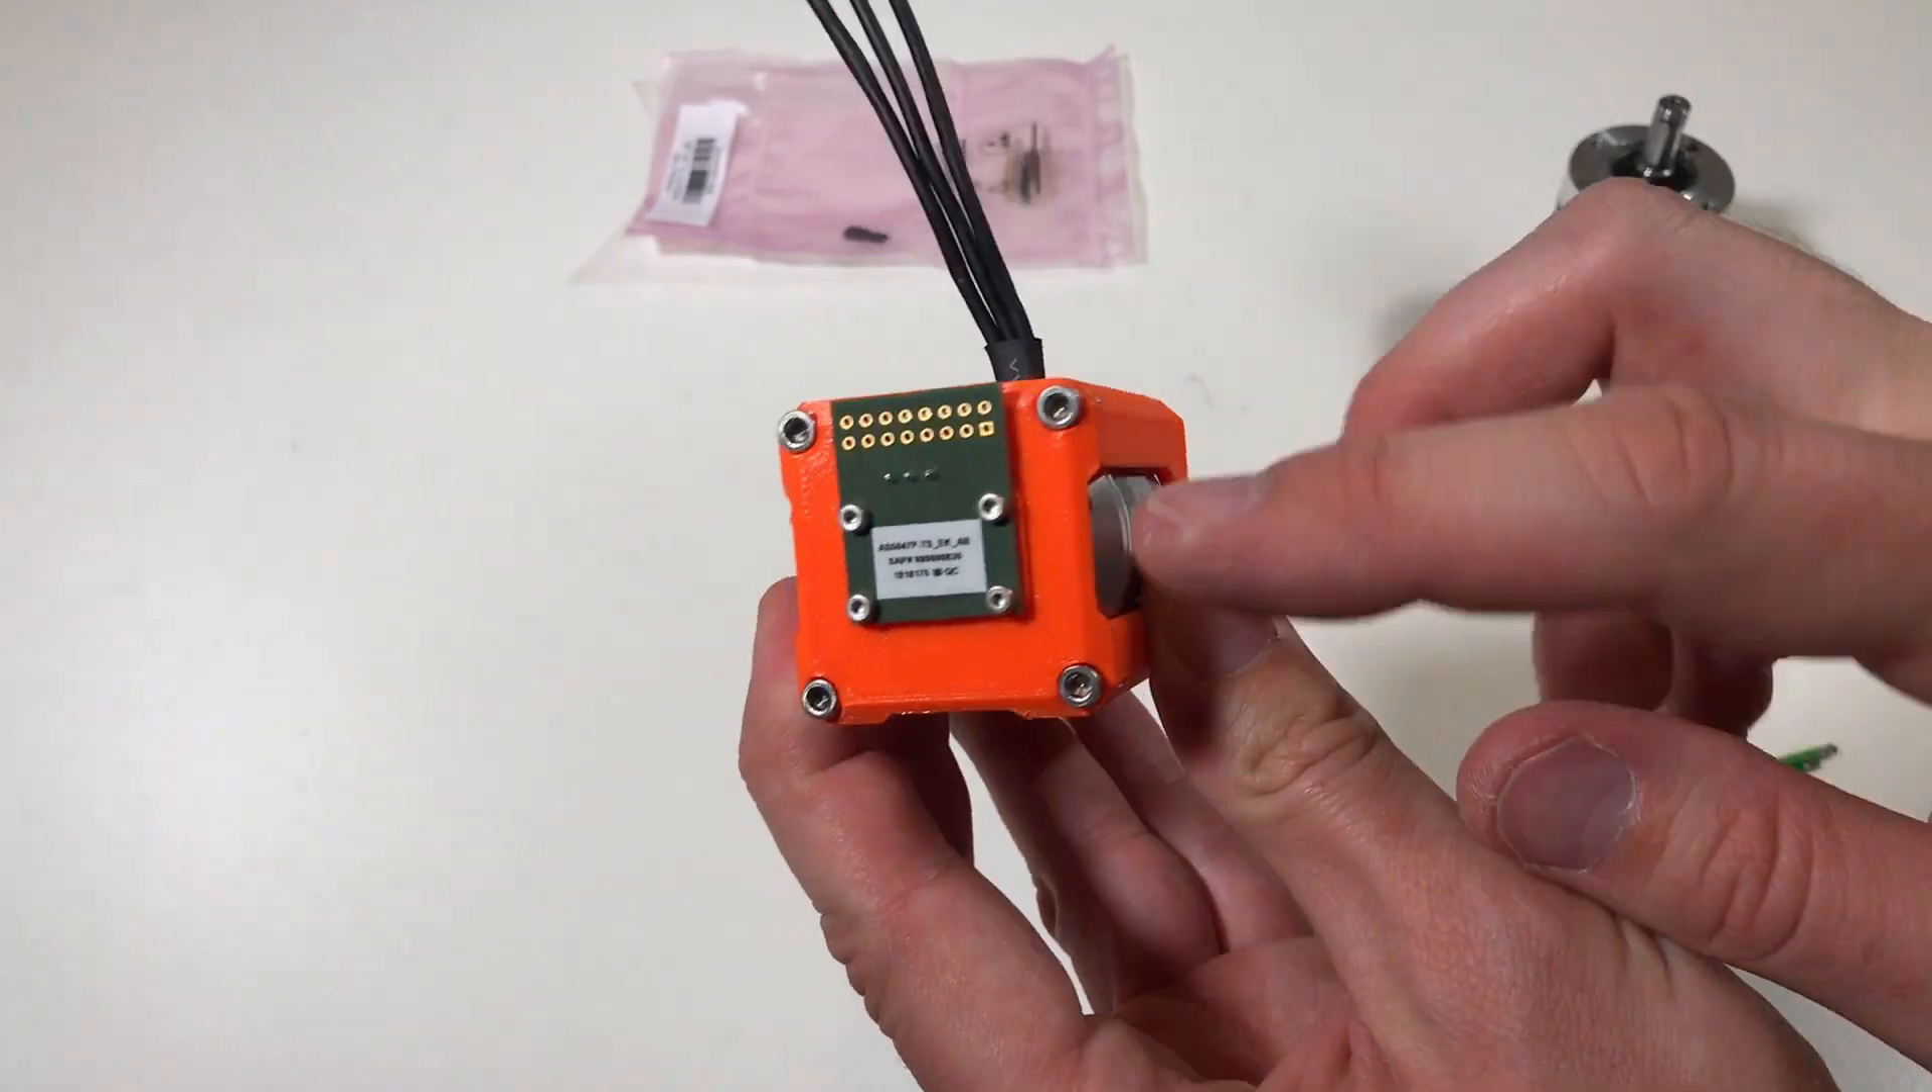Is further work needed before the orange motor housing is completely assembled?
No.